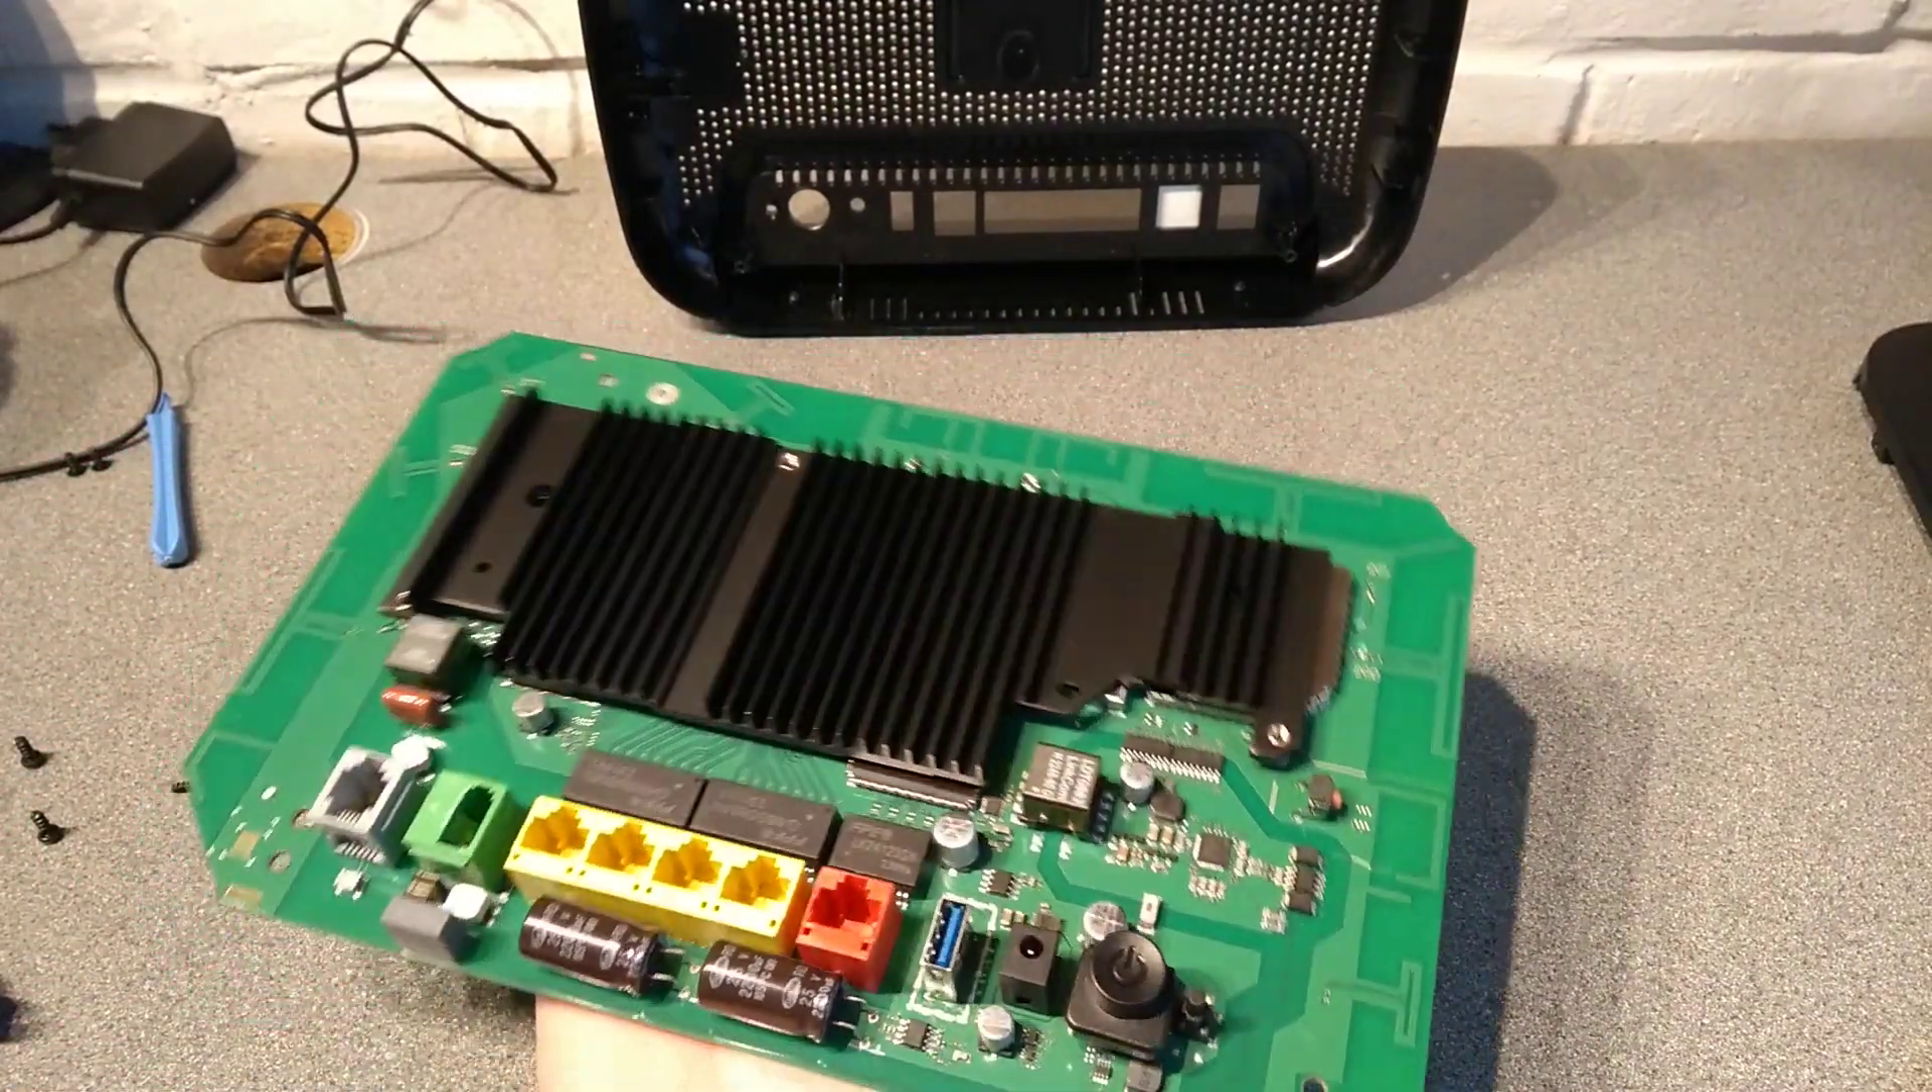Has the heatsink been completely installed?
Yes.